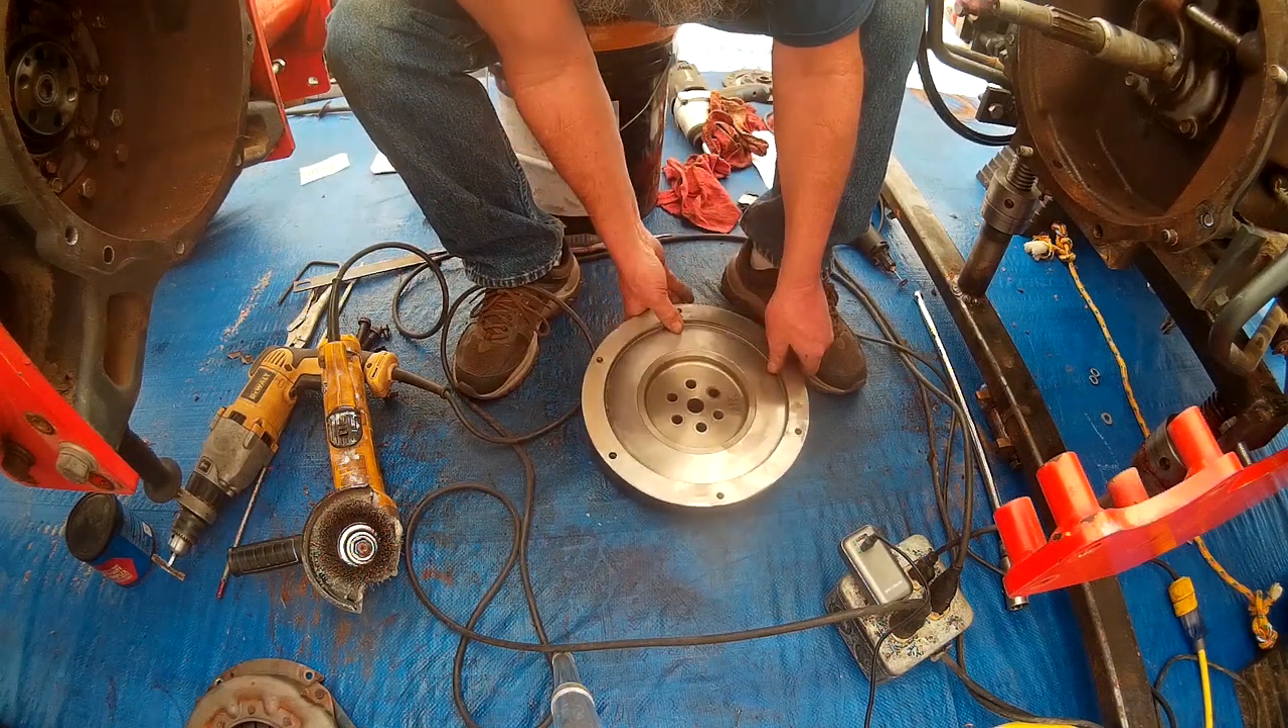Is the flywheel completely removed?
Yes.